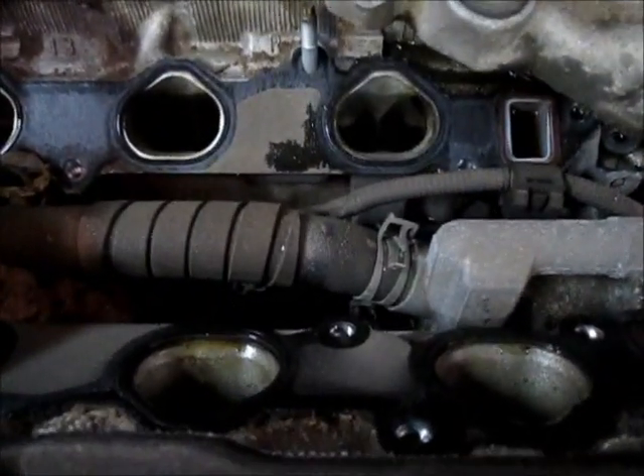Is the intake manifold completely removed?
Yes.